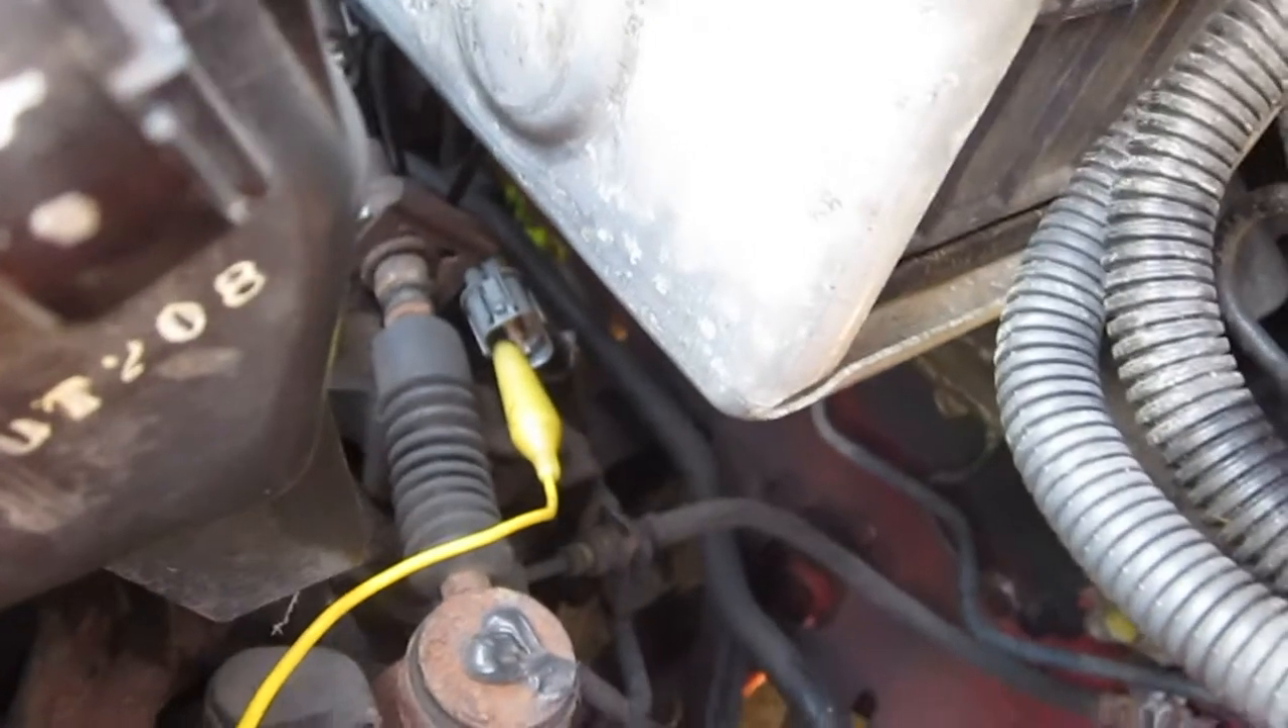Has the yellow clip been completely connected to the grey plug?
Yes.